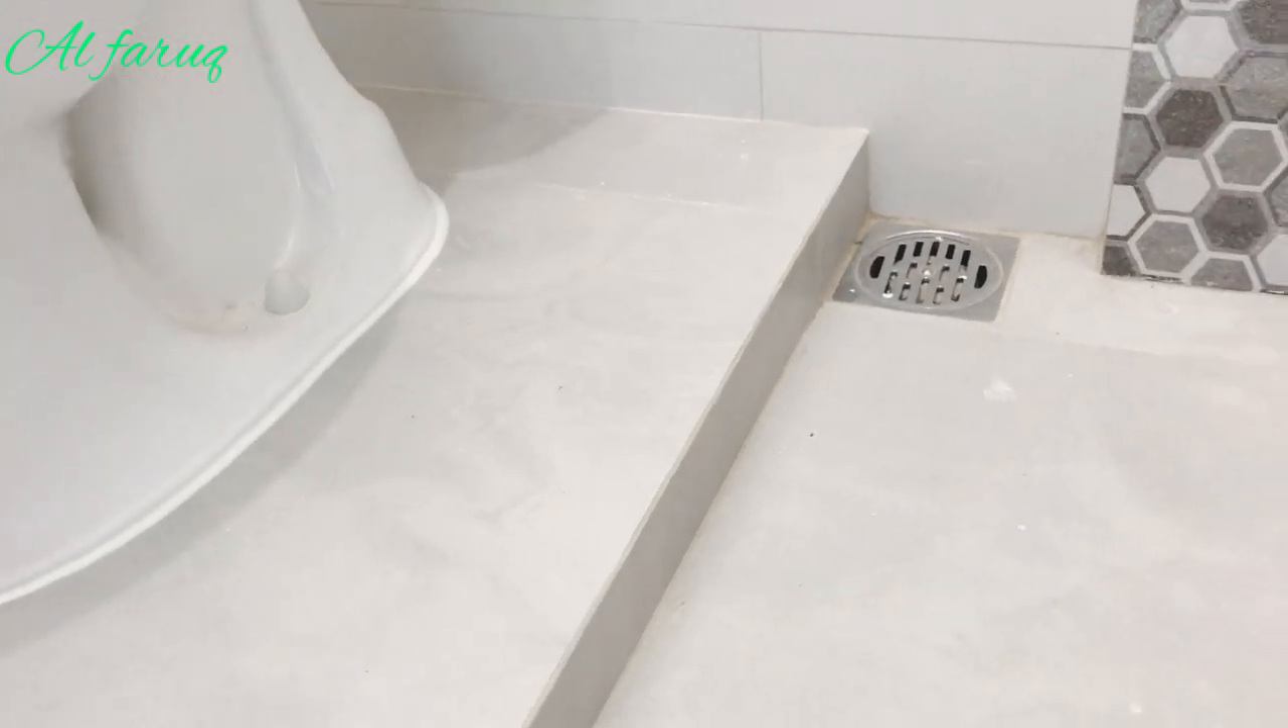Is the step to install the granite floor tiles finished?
Yes.